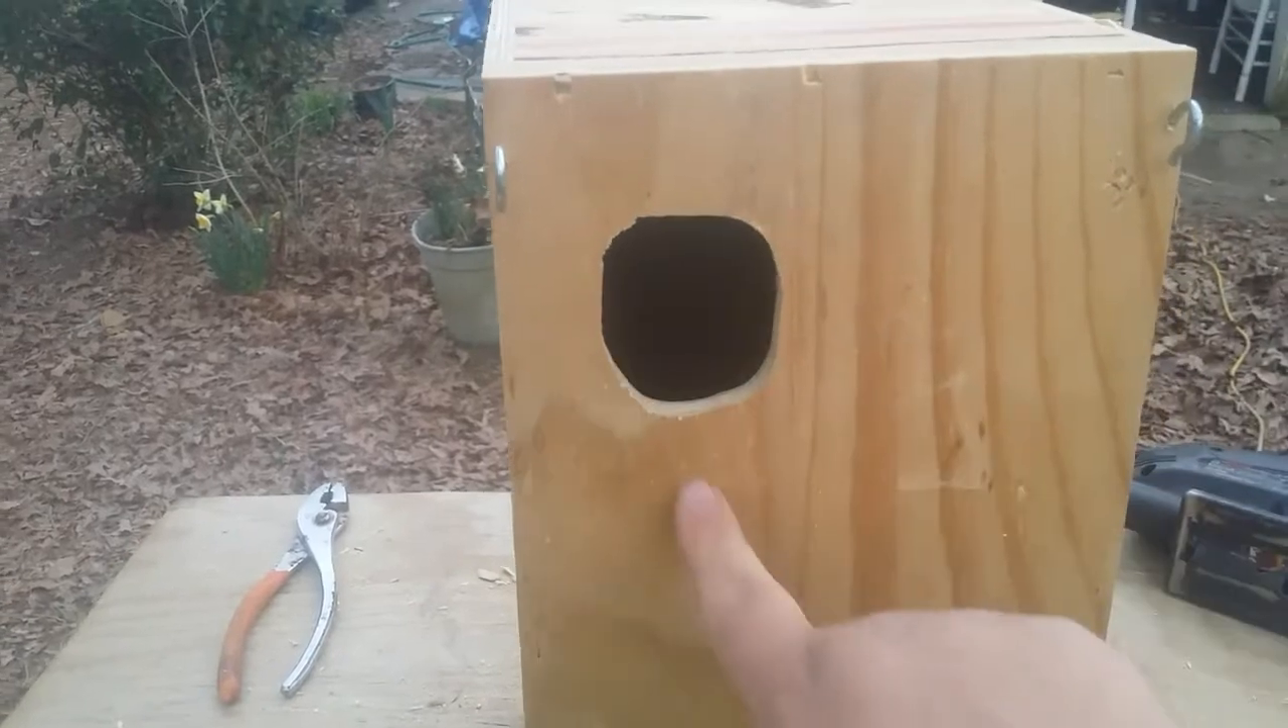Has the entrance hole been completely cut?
Yes.